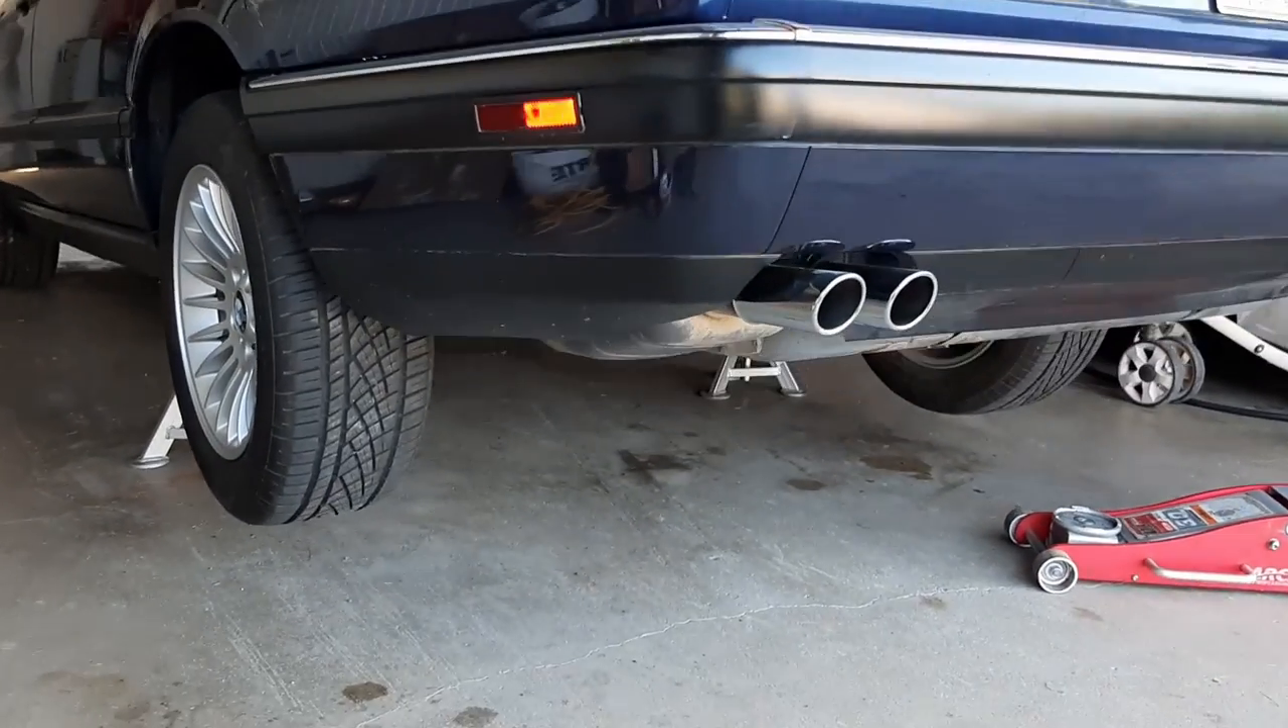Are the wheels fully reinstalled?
Yes.